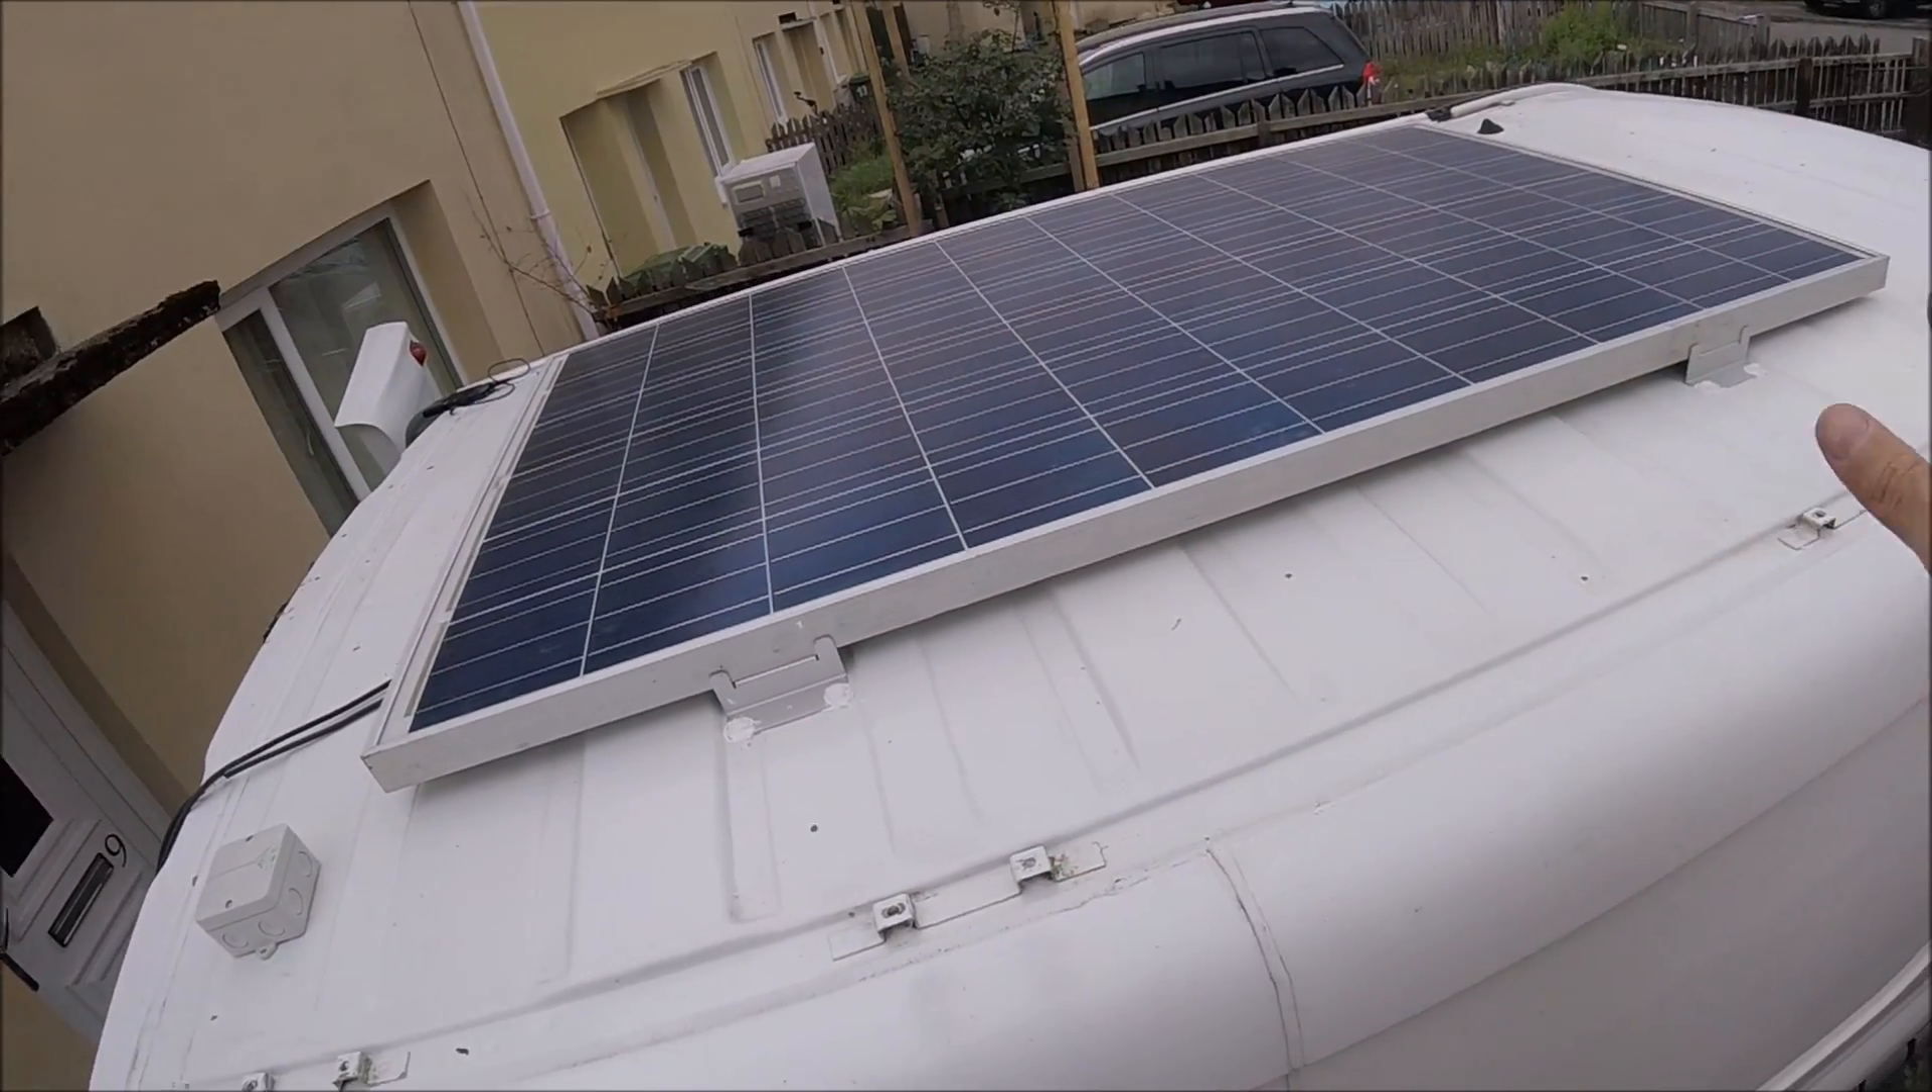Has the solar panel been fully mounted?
Yes.